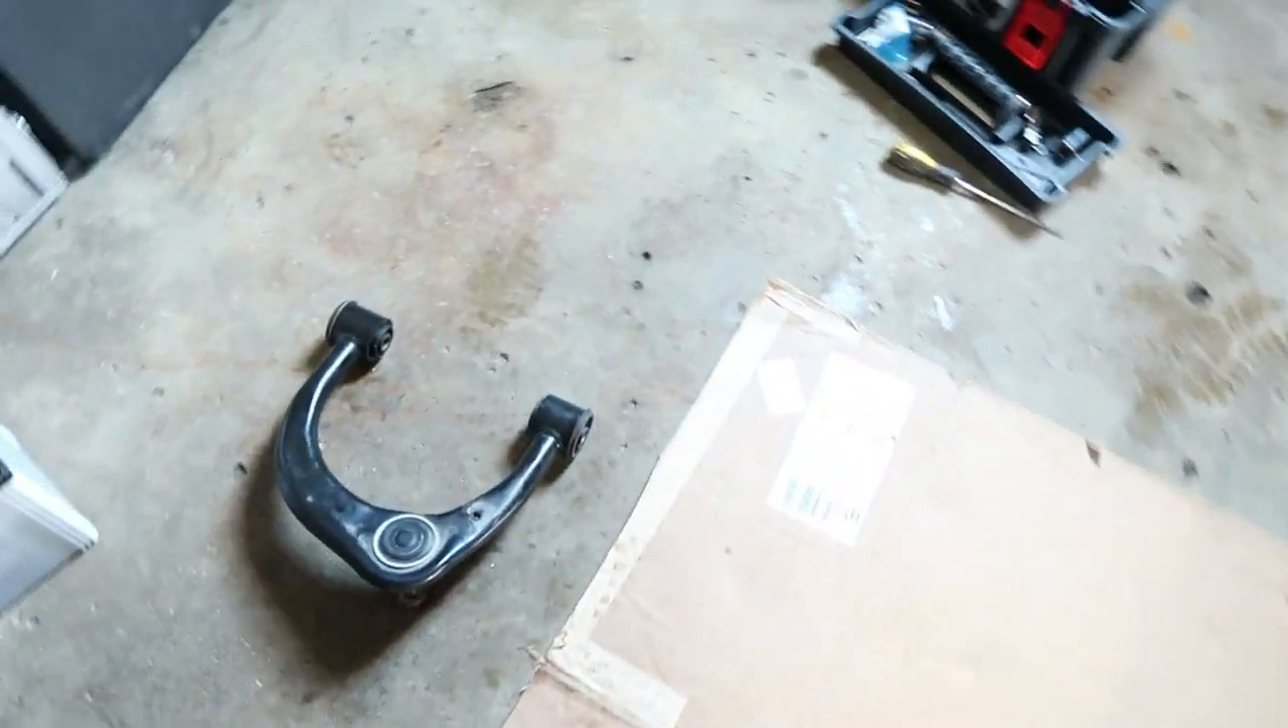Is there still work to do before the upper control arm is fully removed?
No.